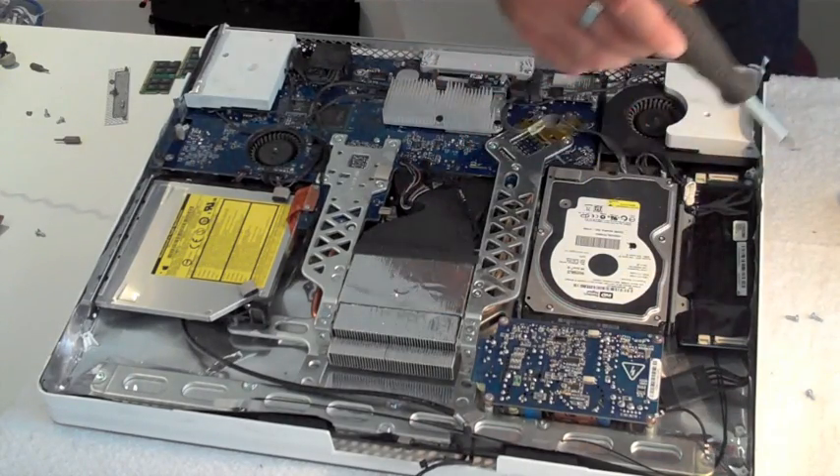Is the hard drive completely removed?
No.